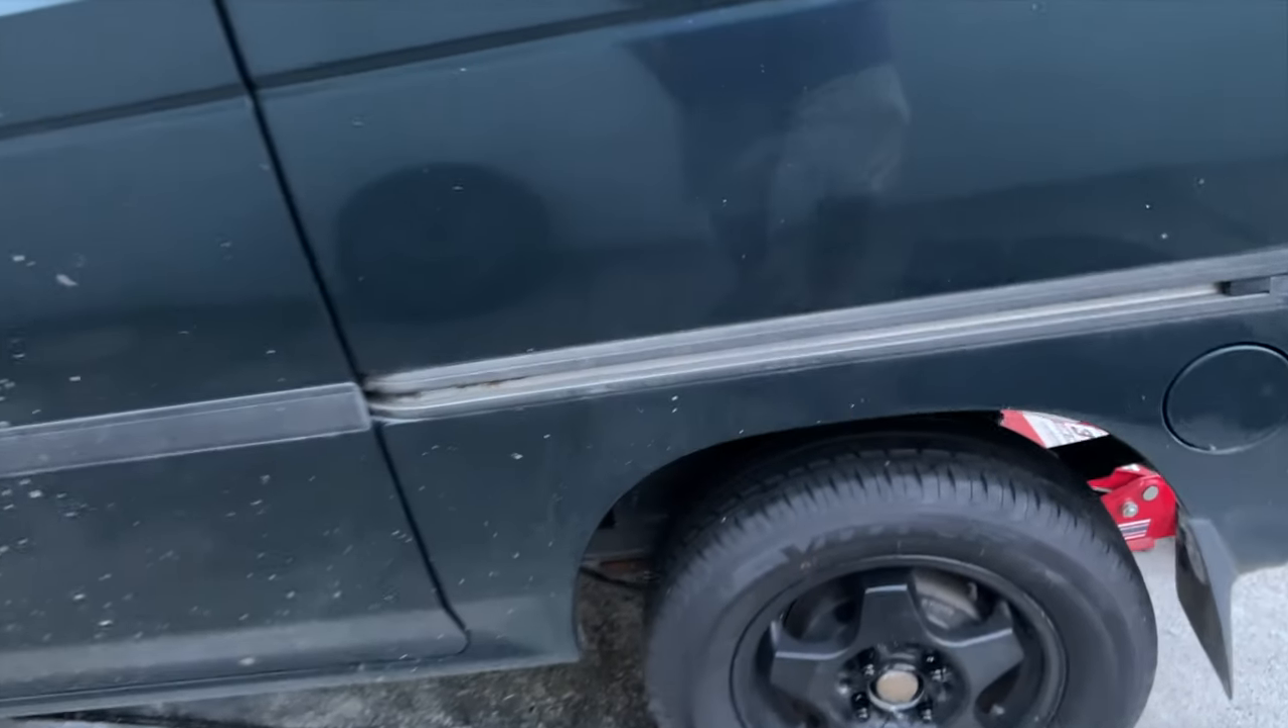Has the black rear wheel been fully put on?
Yes.